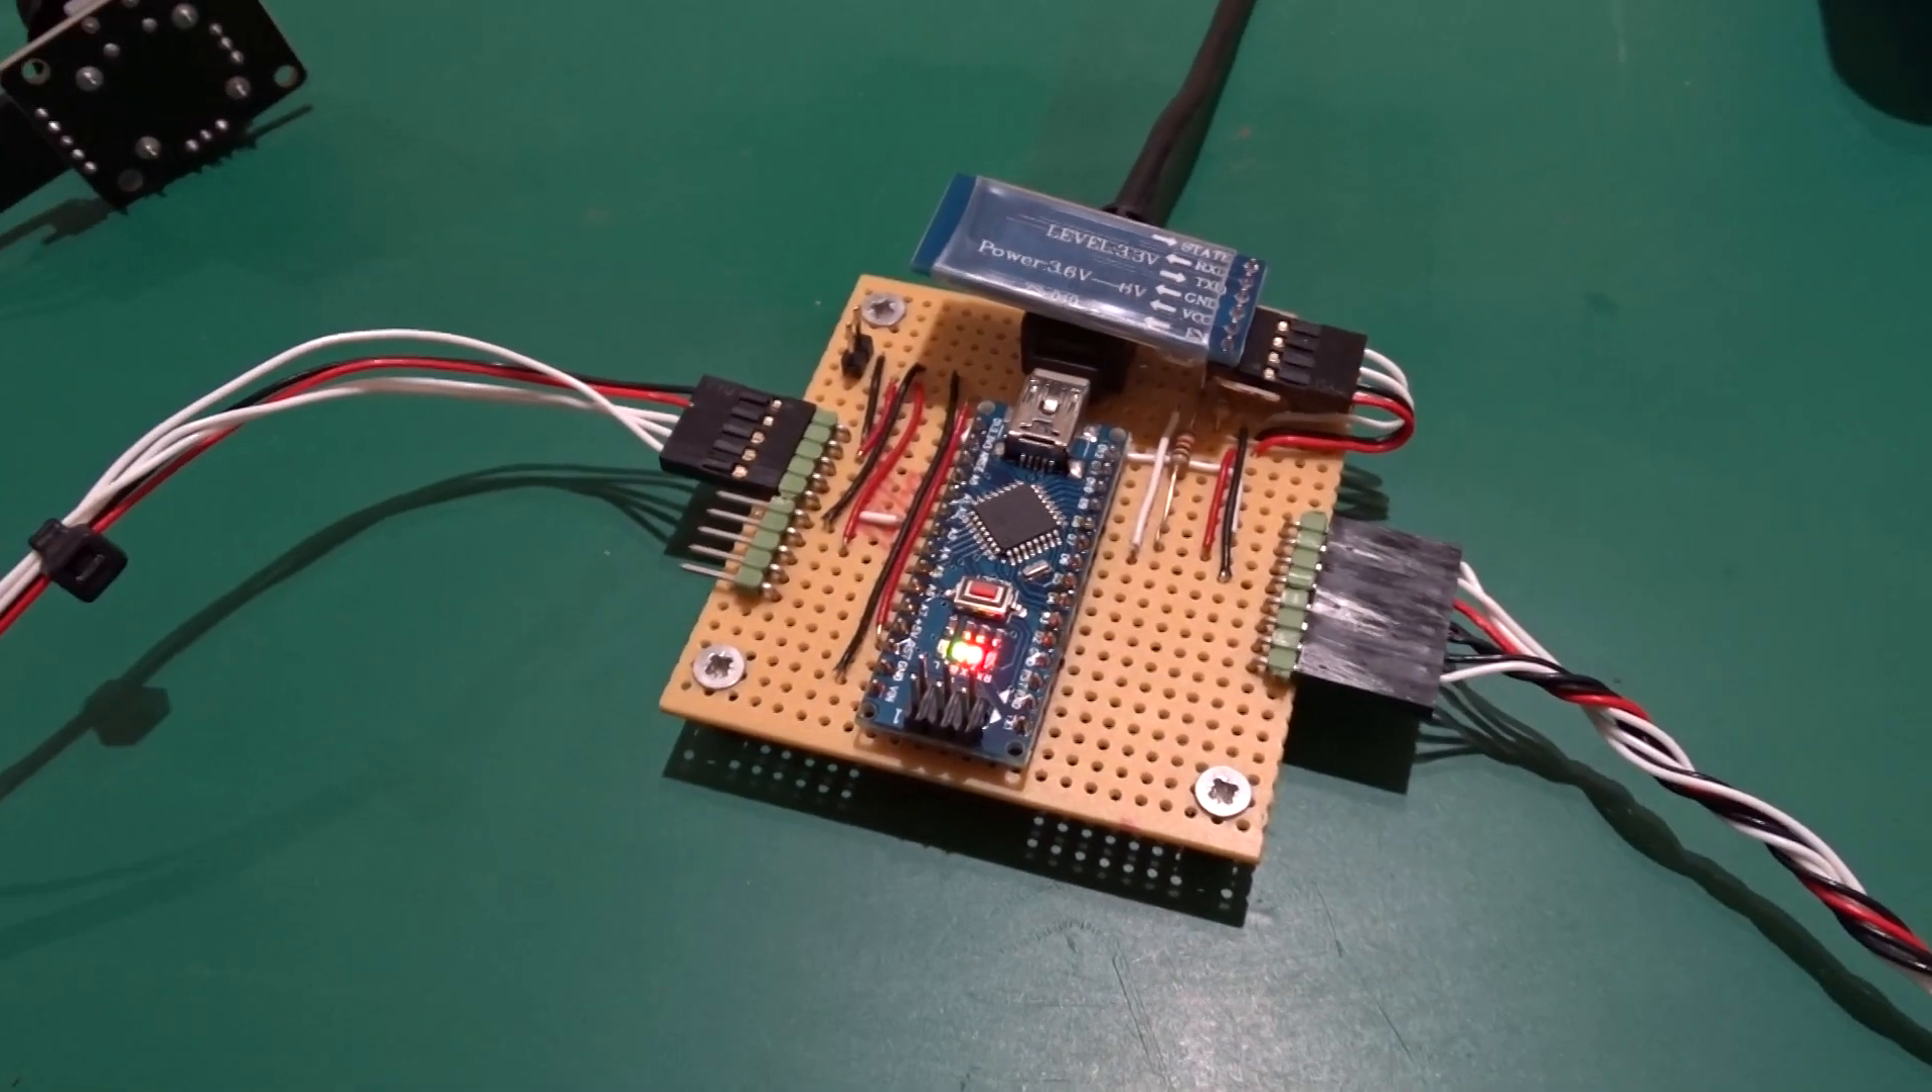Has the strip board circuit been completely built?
Yes.